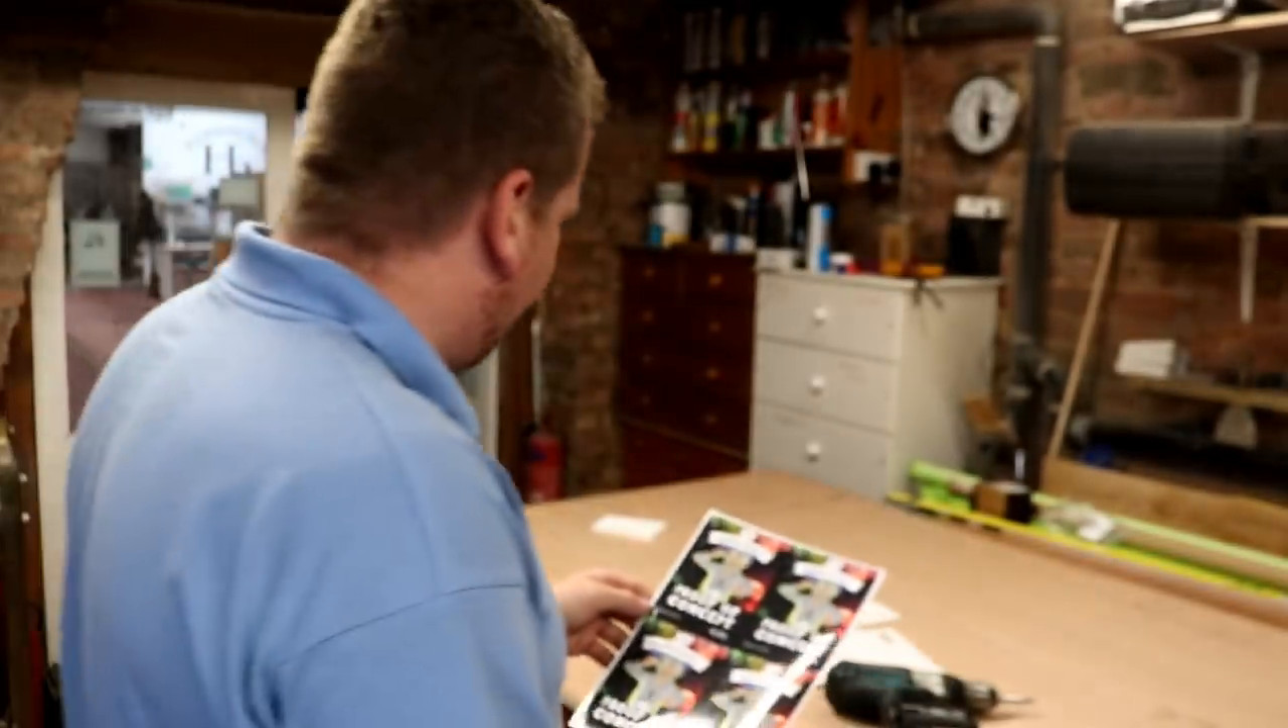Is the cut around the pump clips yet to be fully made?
Yes.